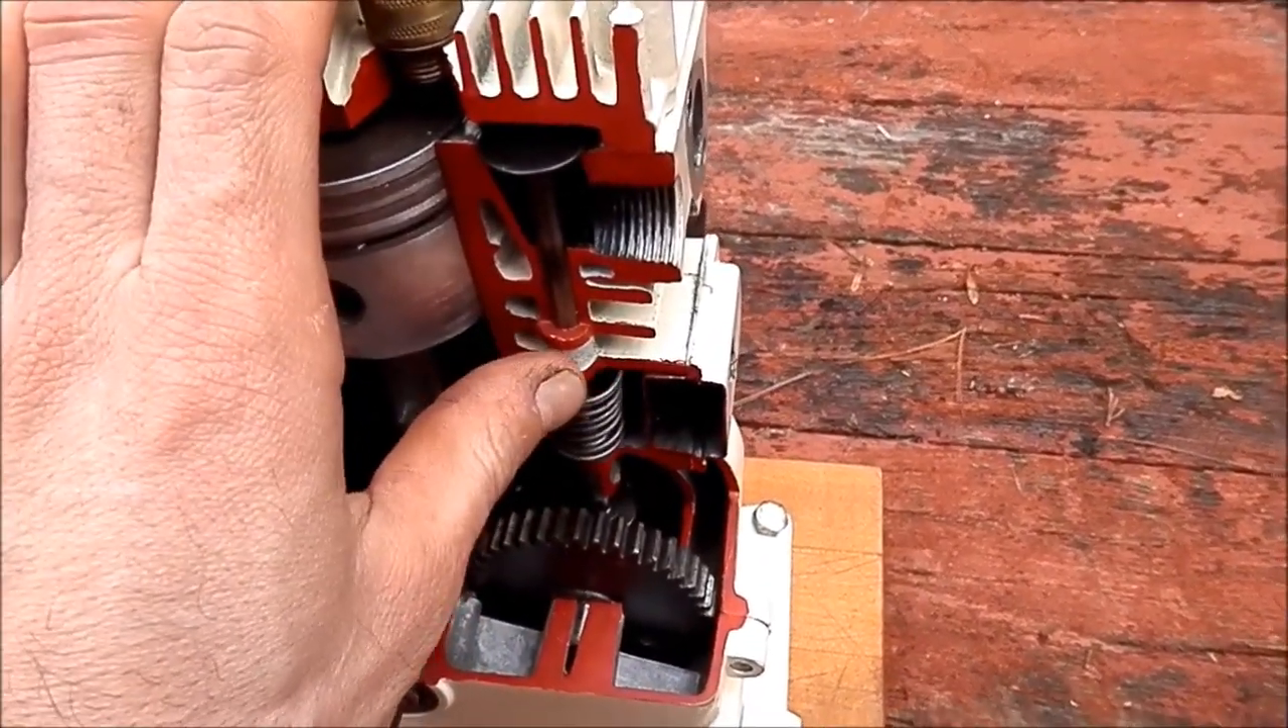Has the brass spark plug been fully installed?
Yes.